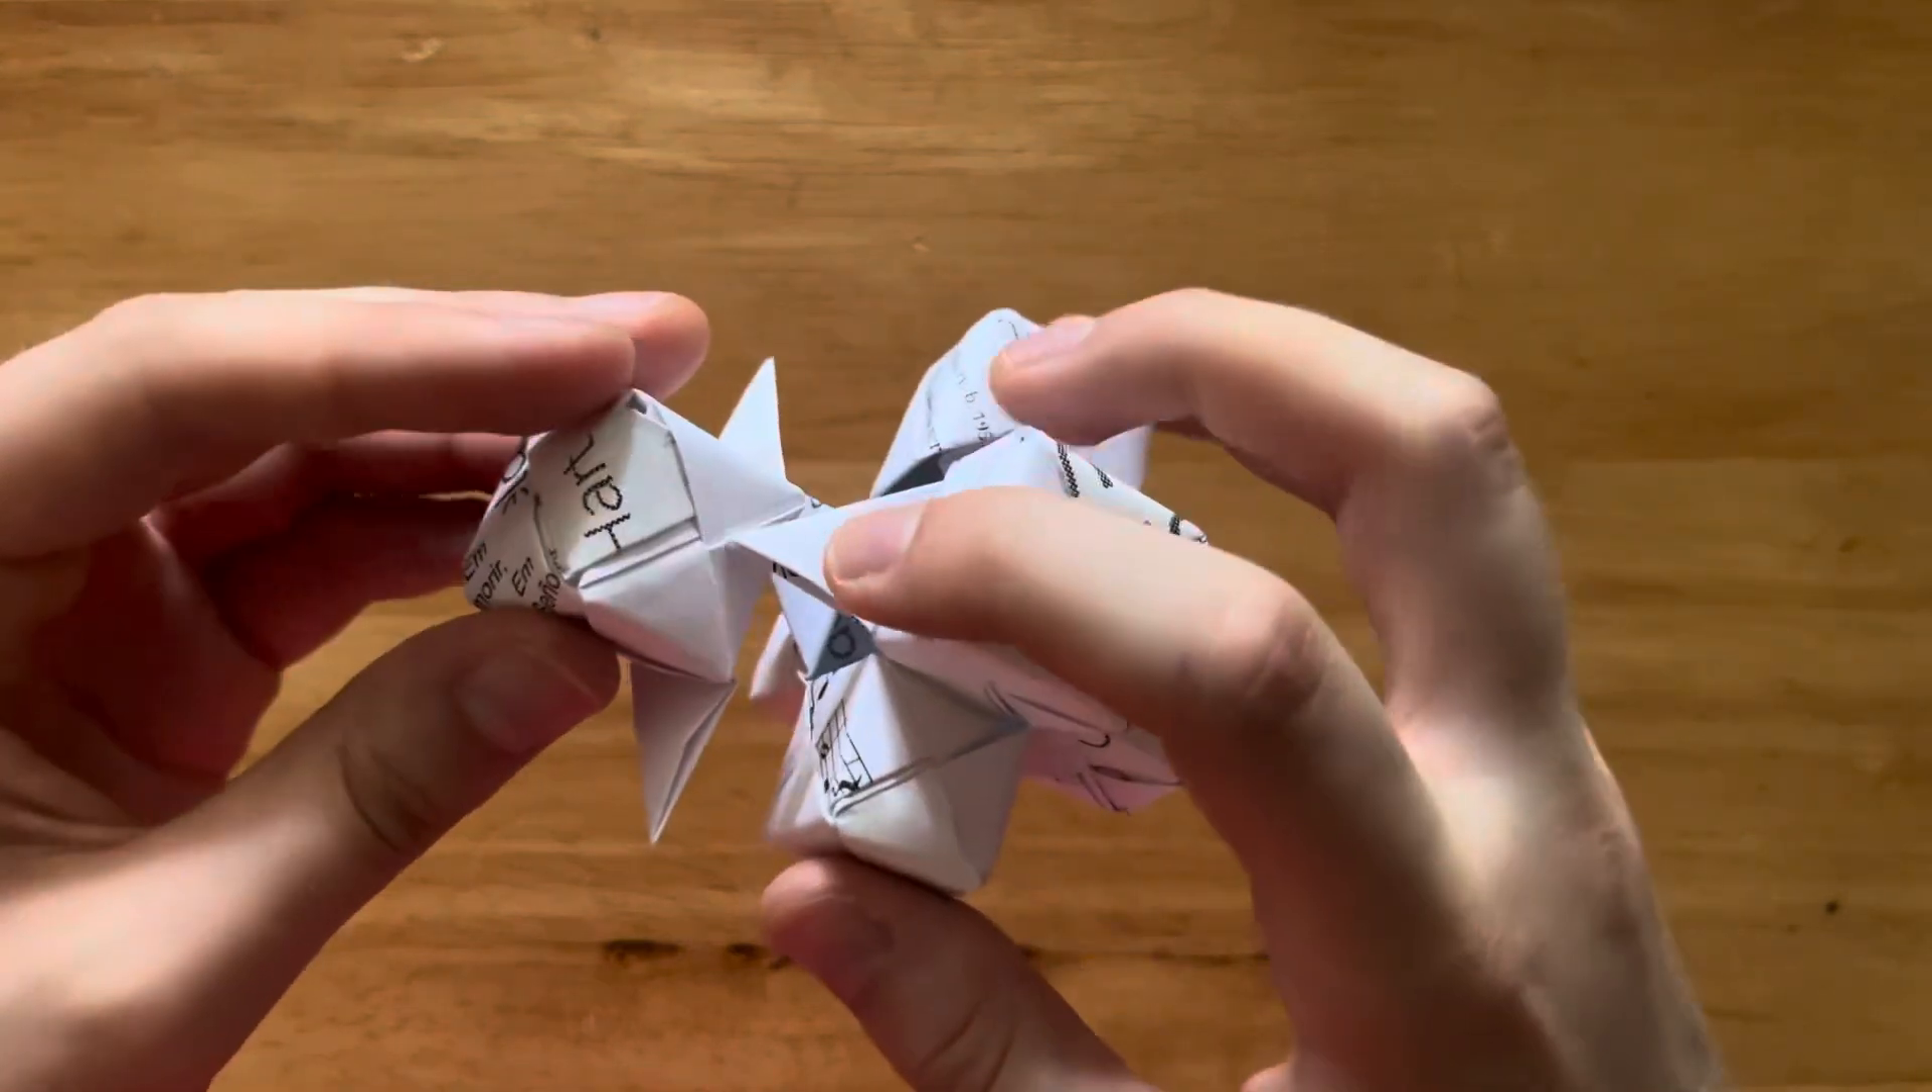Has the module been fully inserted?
No.